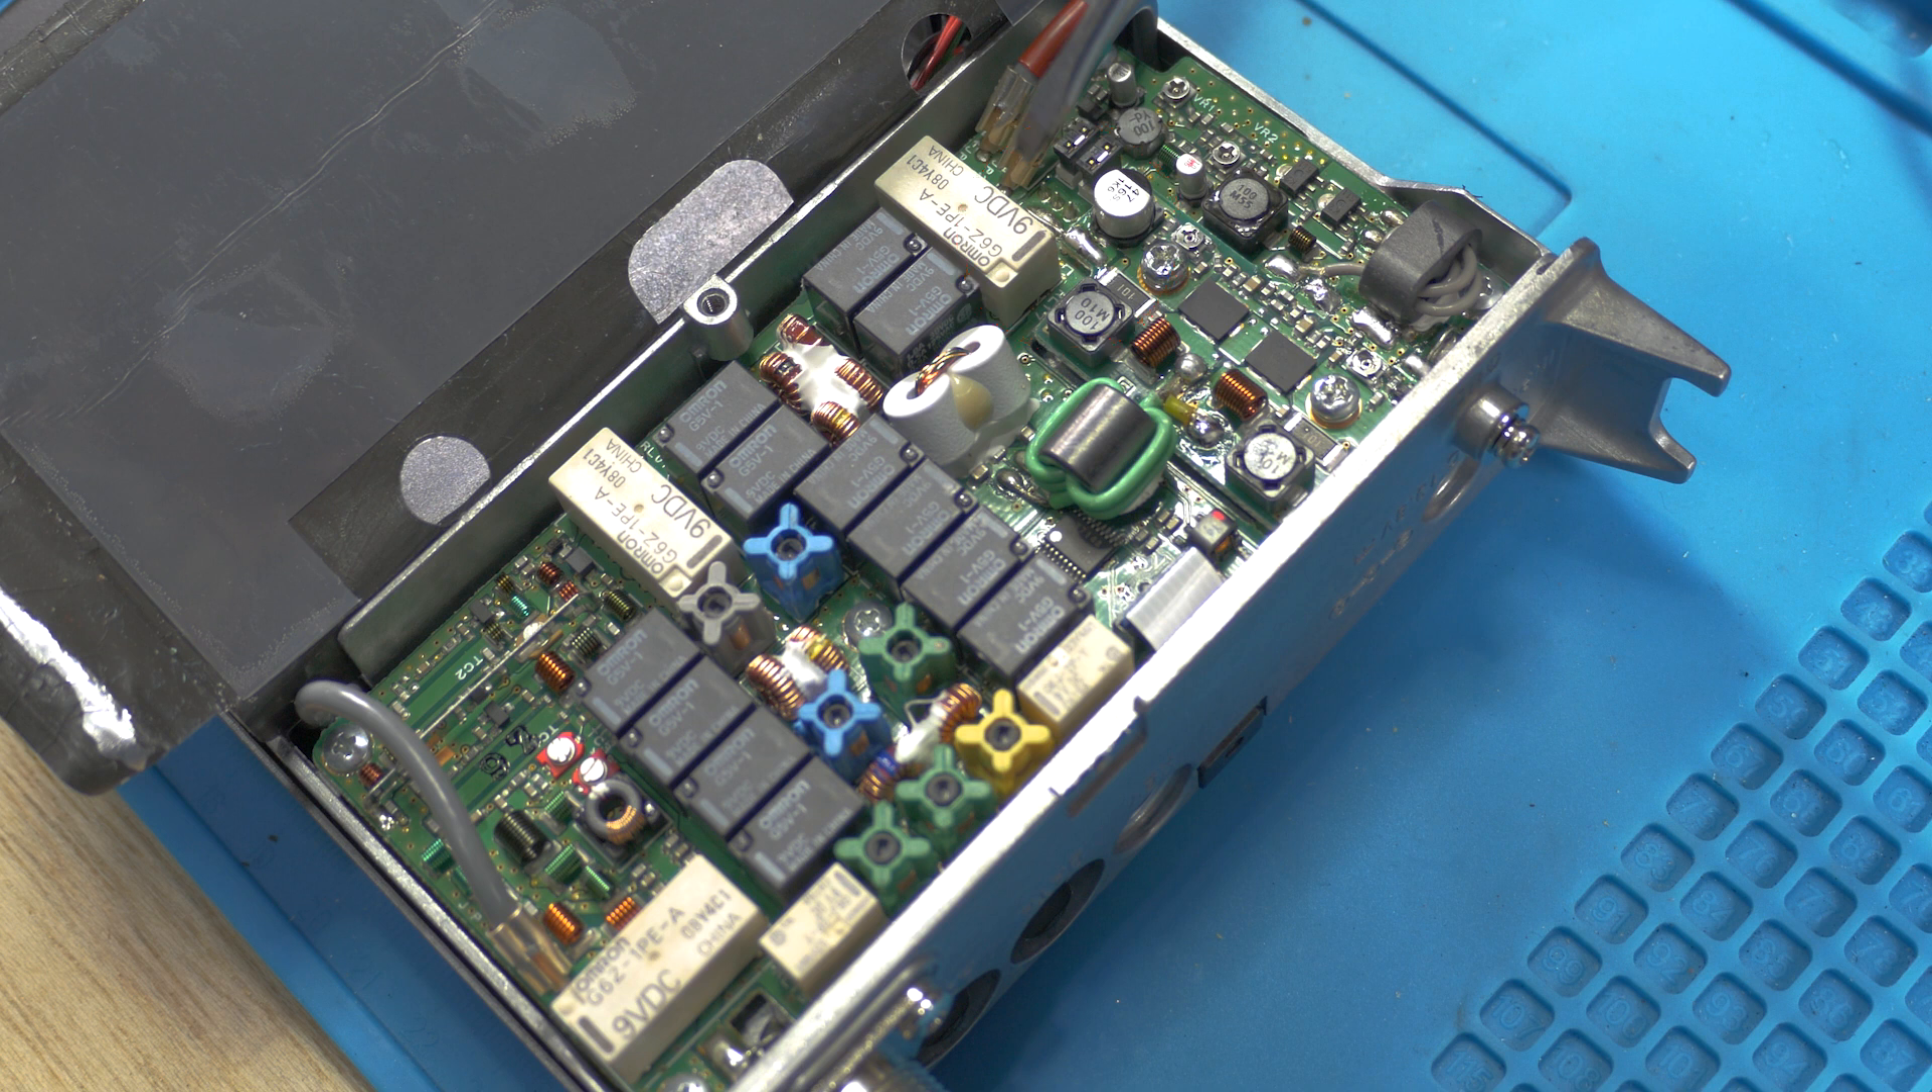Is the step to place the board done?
Yes.